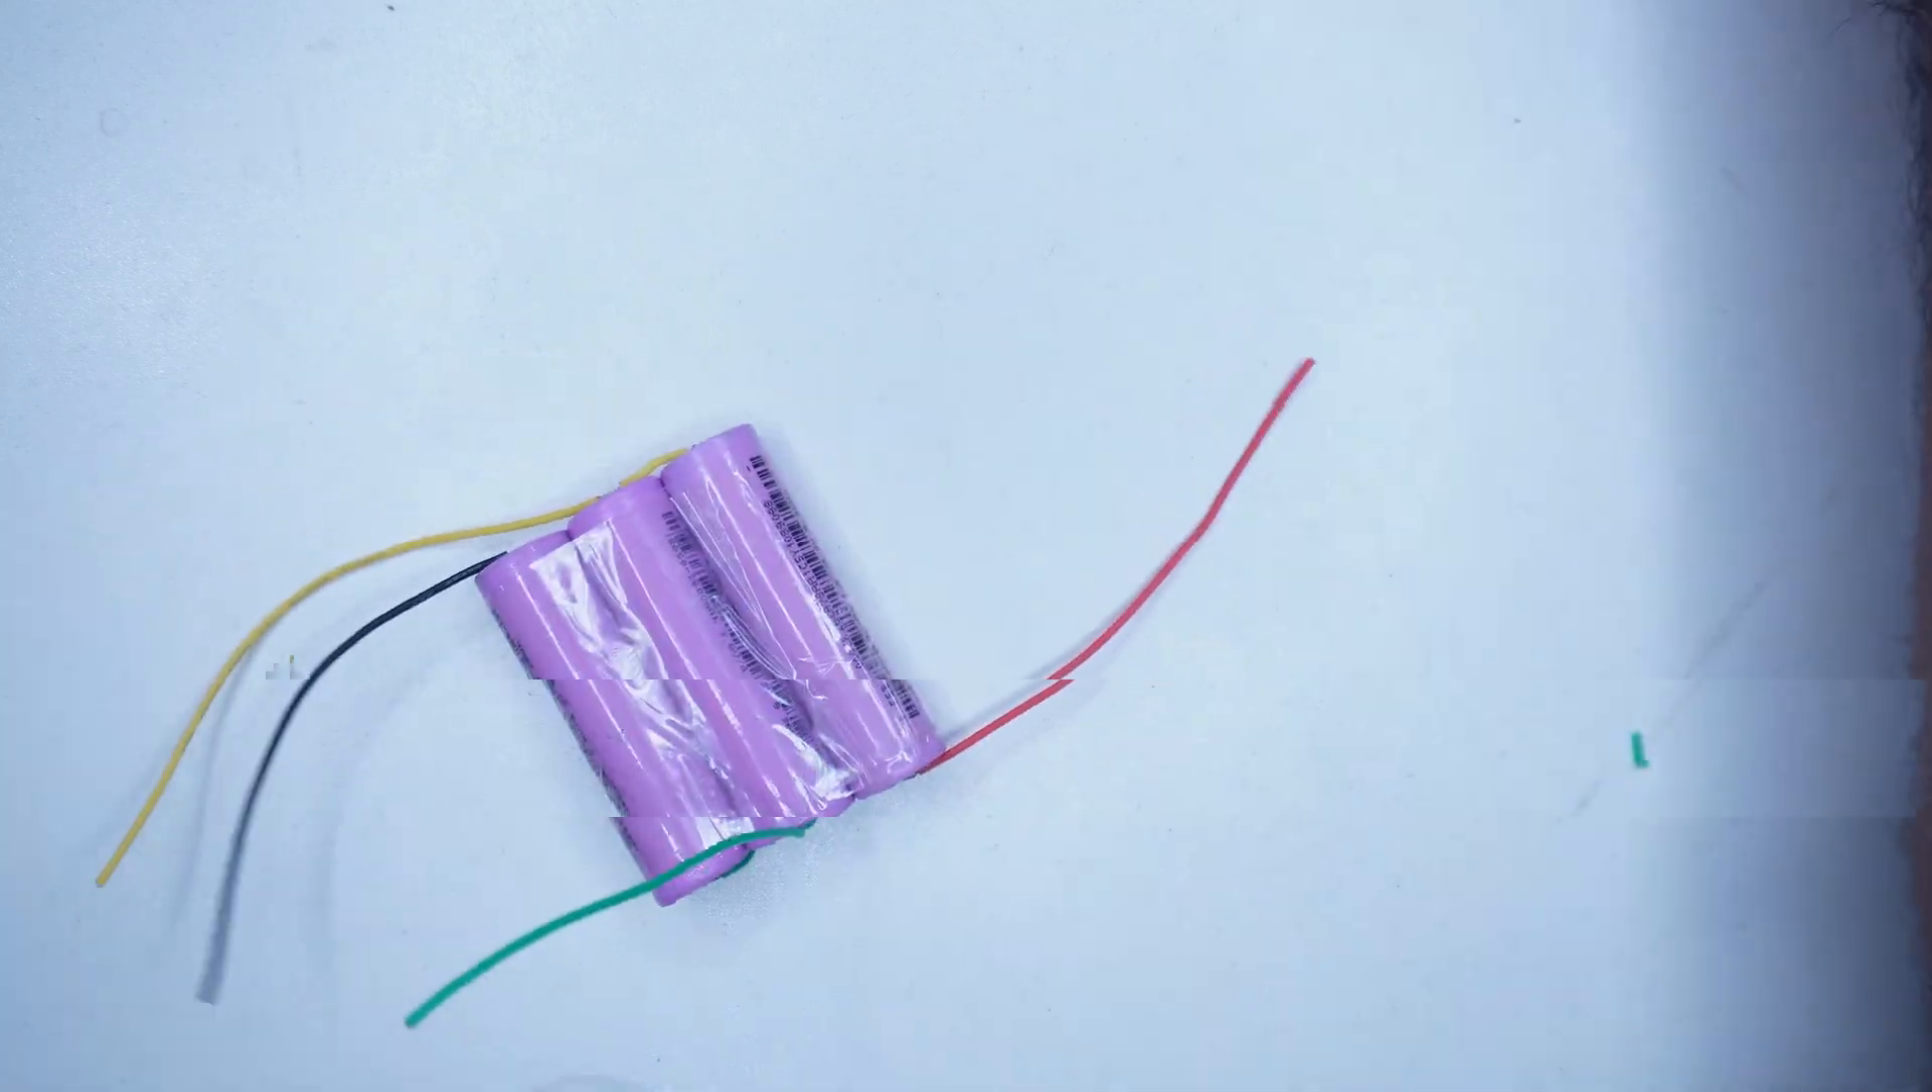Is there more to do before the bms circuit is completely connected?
Yes.